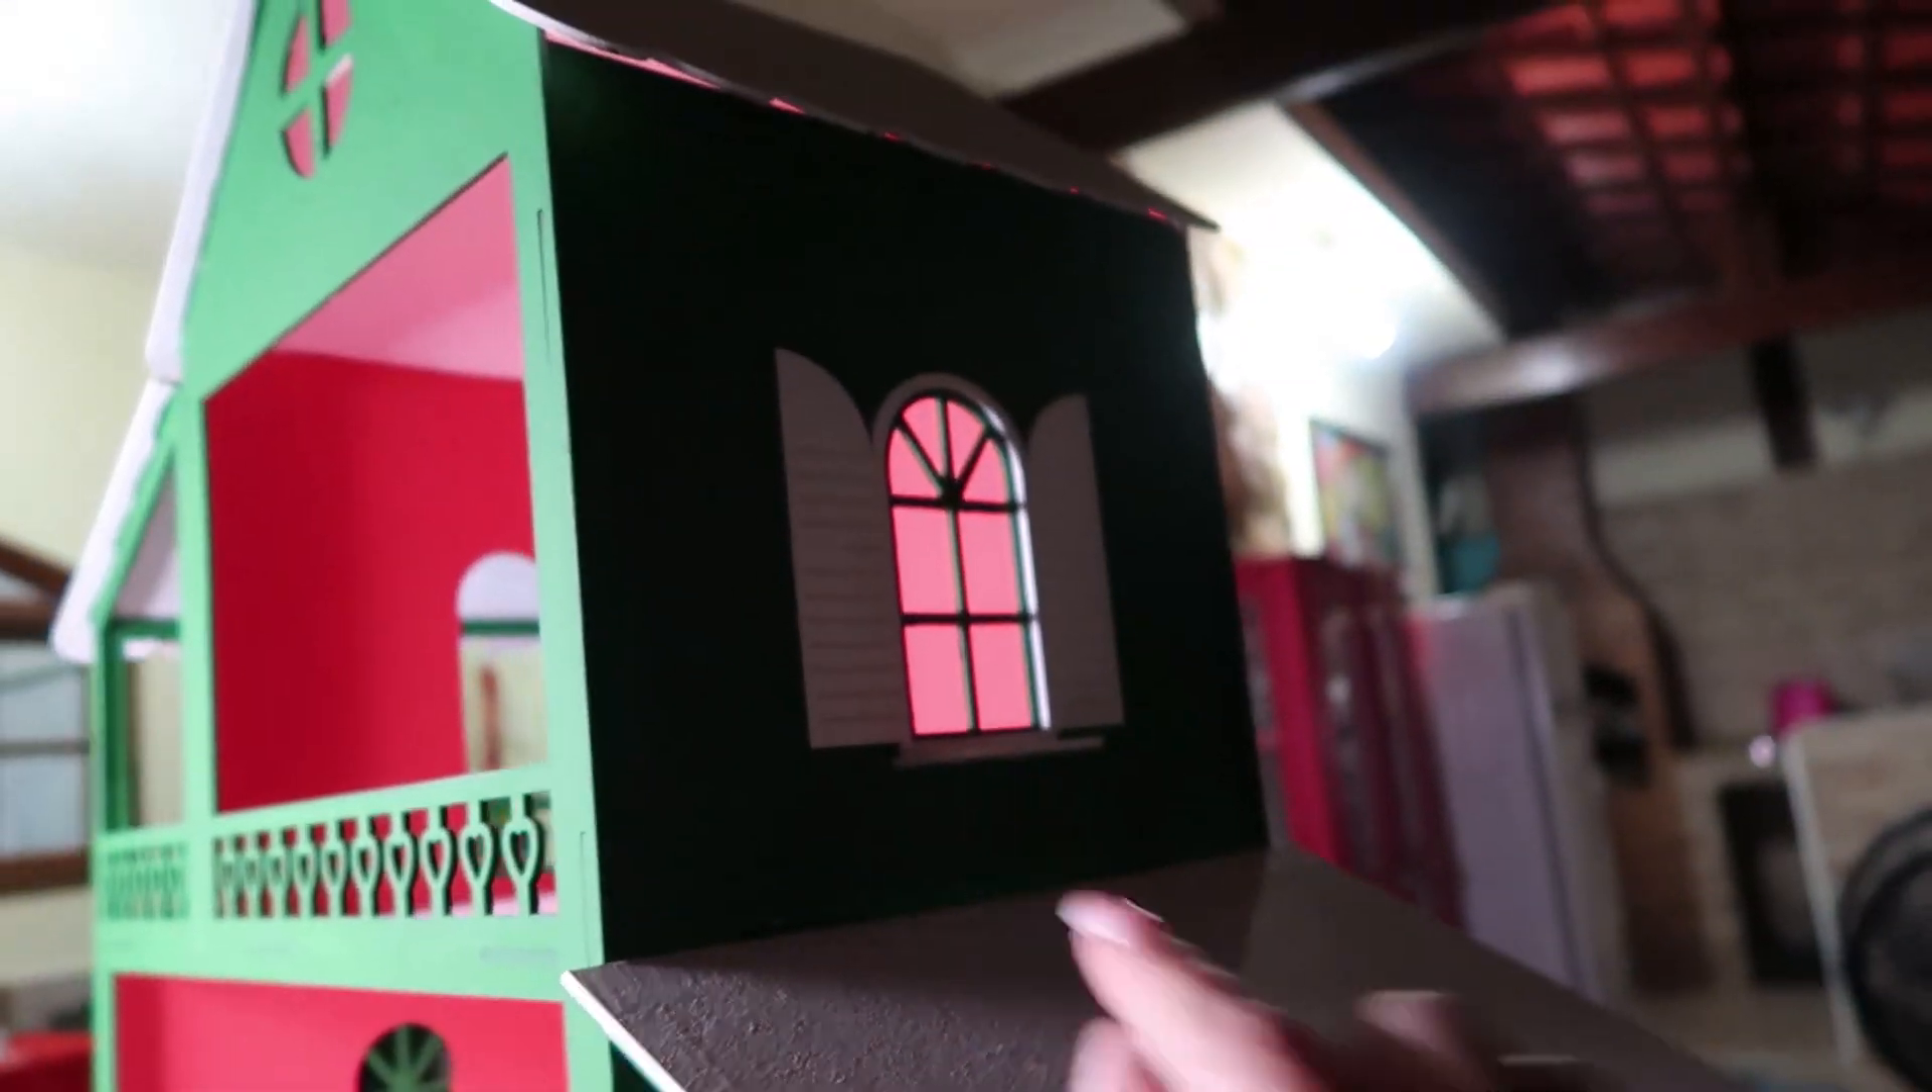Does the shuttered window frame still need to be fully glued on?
No.